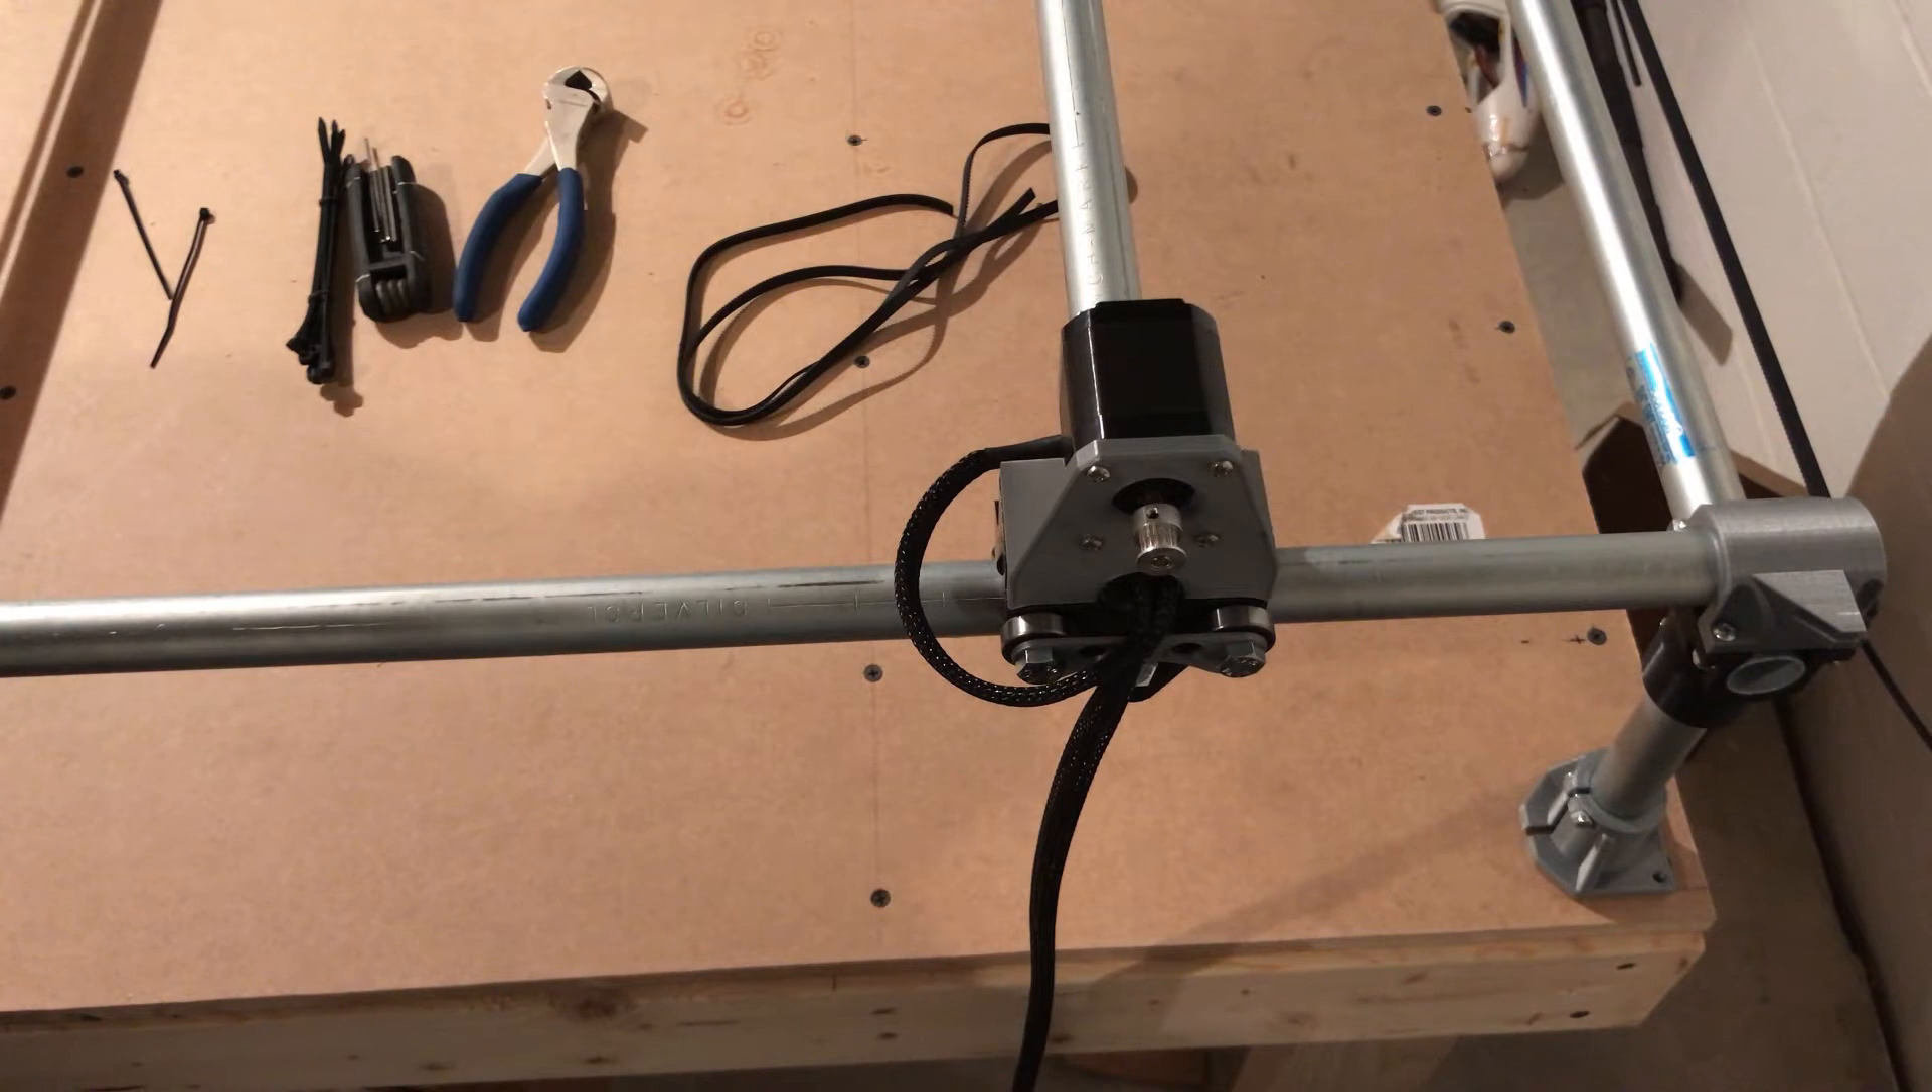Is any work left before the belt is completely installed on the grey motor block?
Yes.